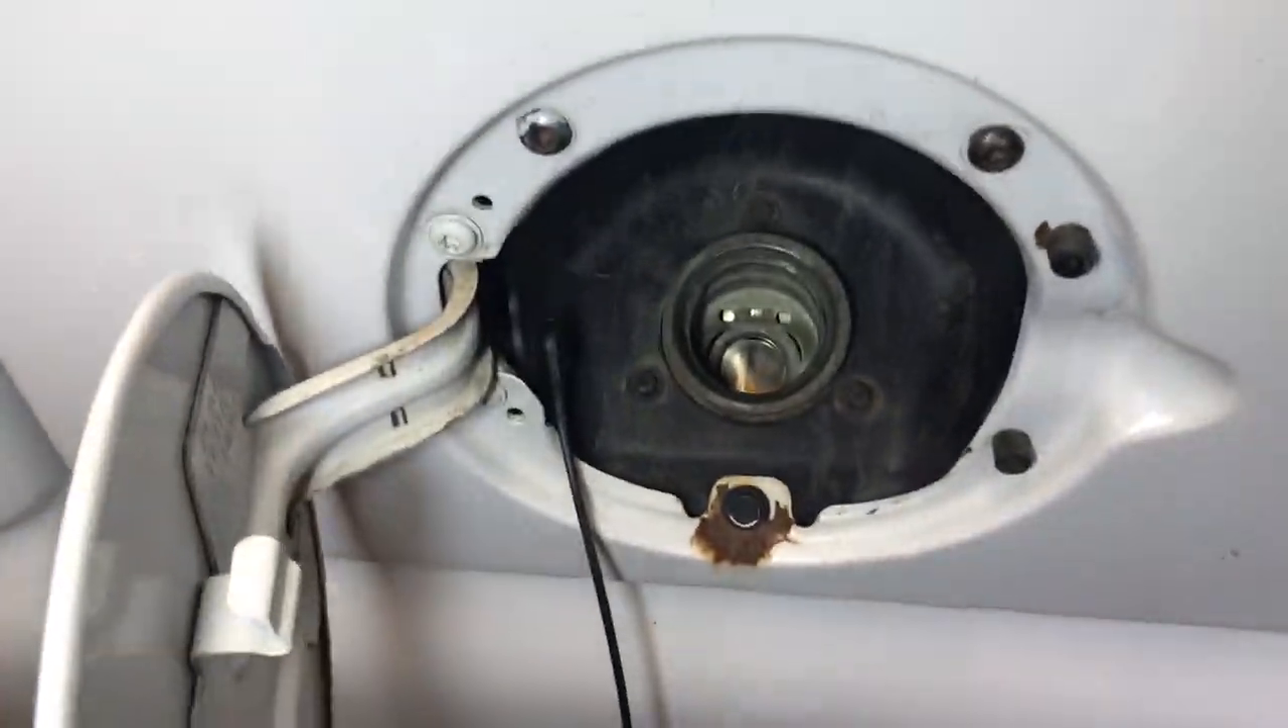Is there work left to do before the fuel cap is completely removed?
No.